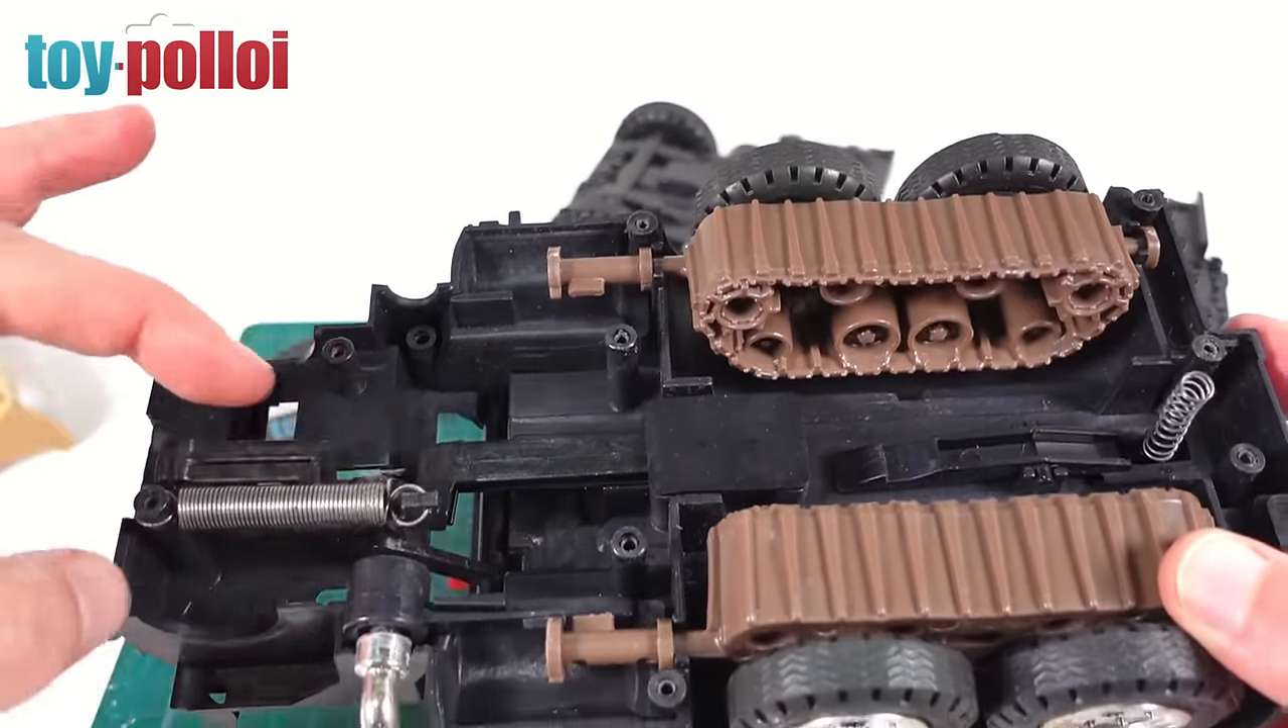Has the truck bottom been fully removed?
Yes.